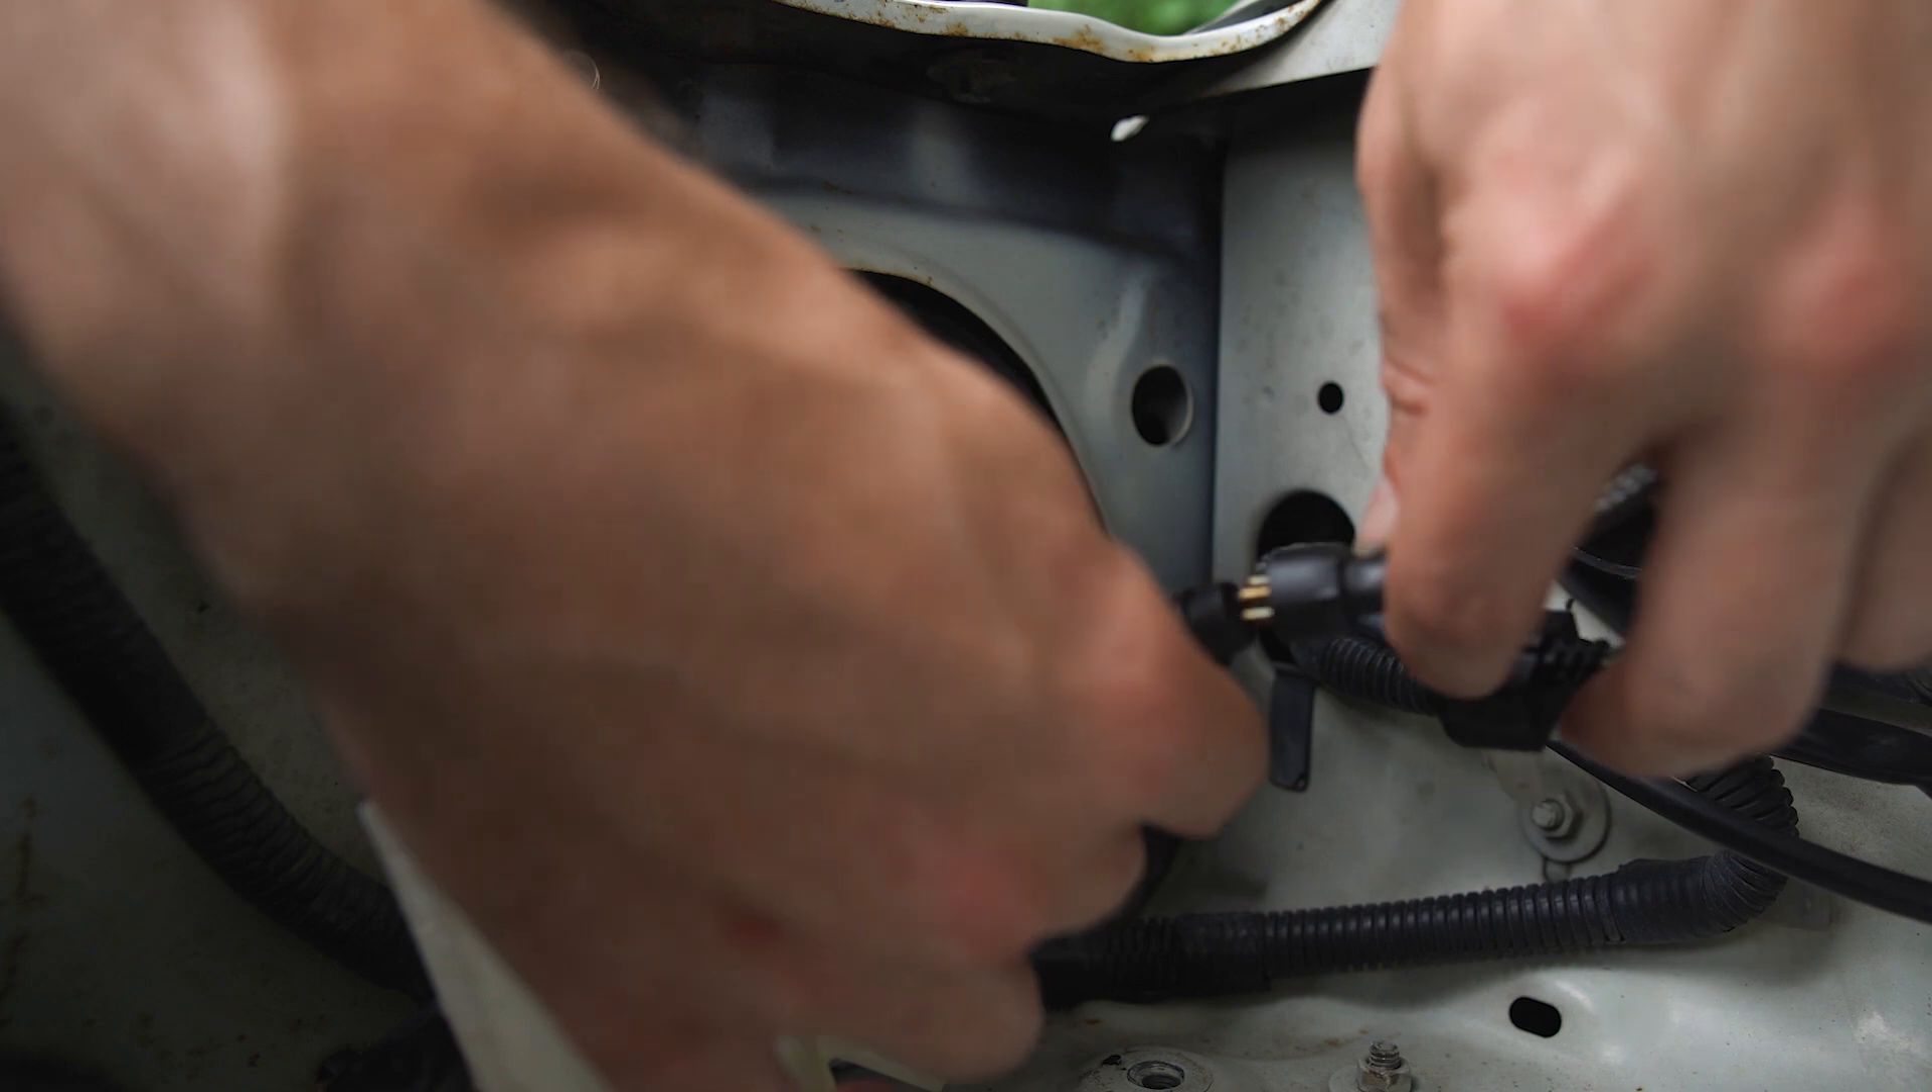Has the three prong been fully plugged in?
No.